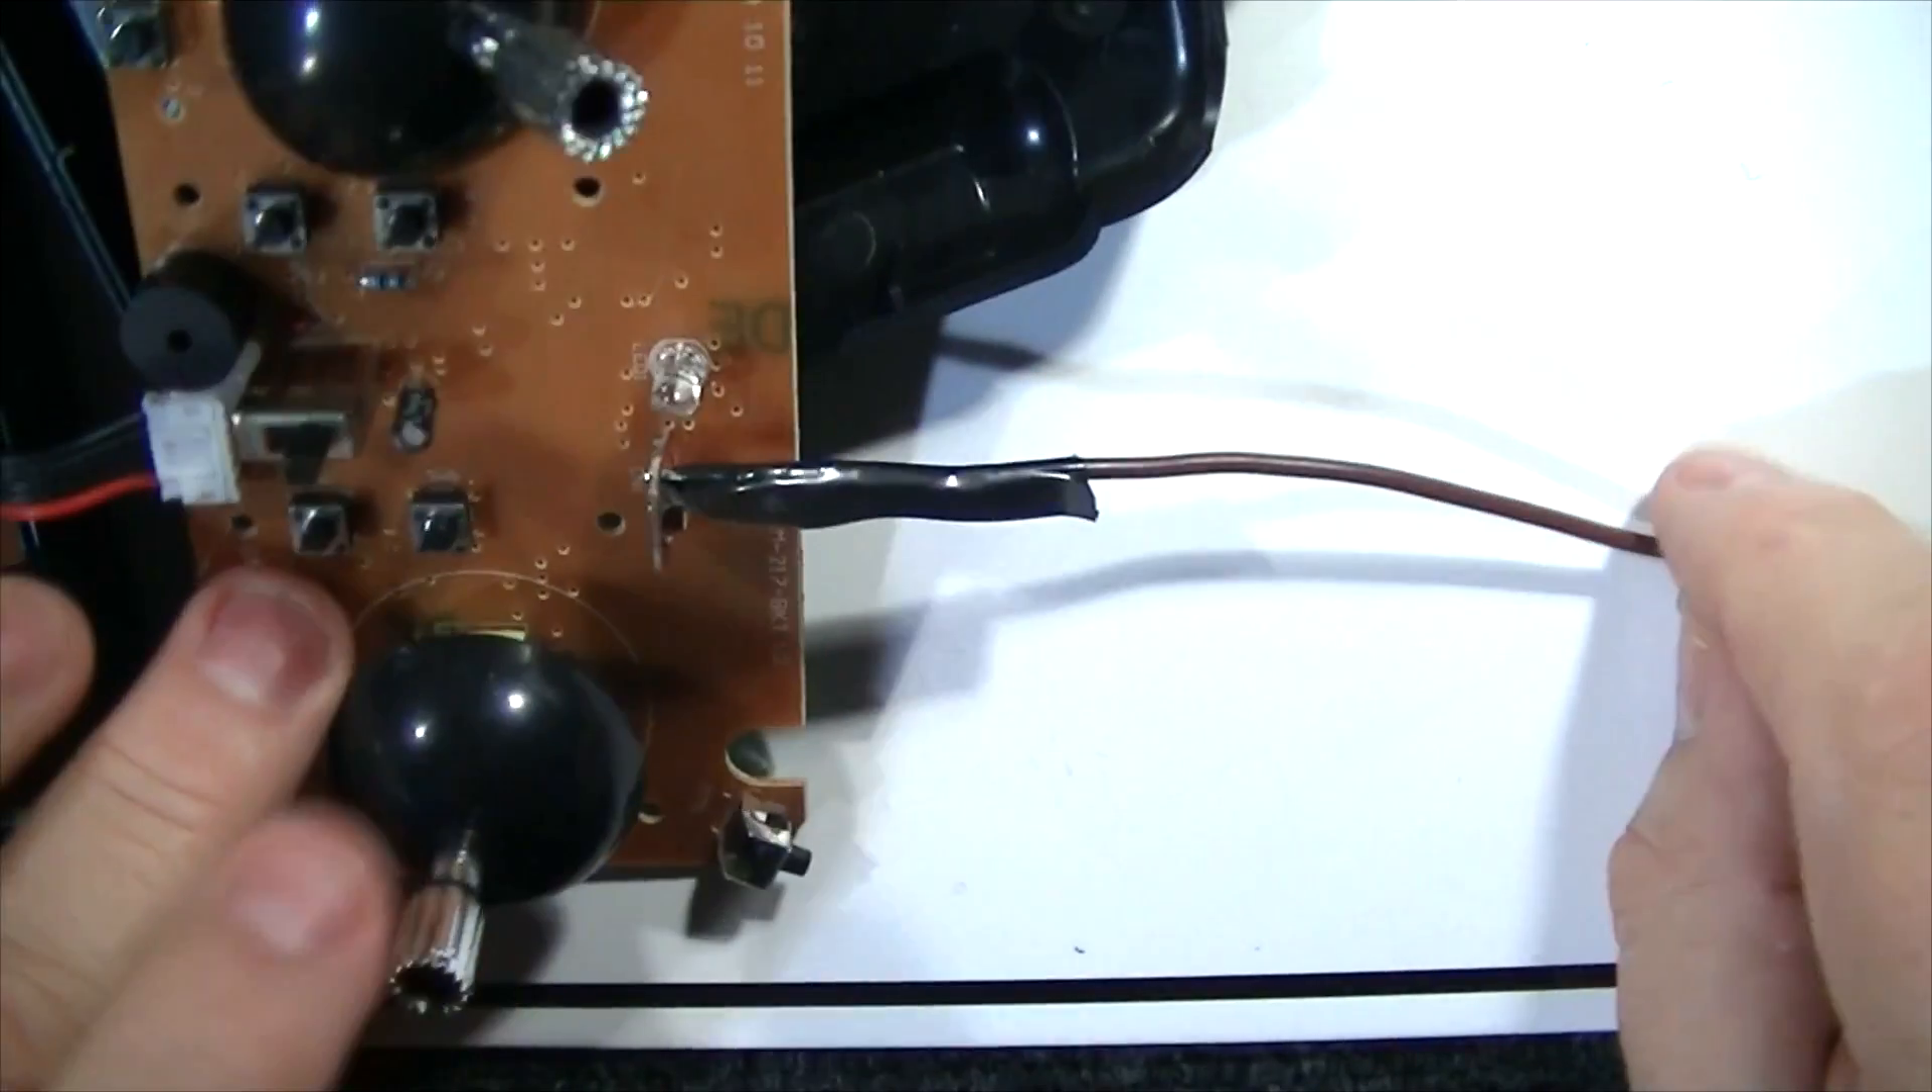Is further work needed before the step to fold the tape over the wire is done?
No.